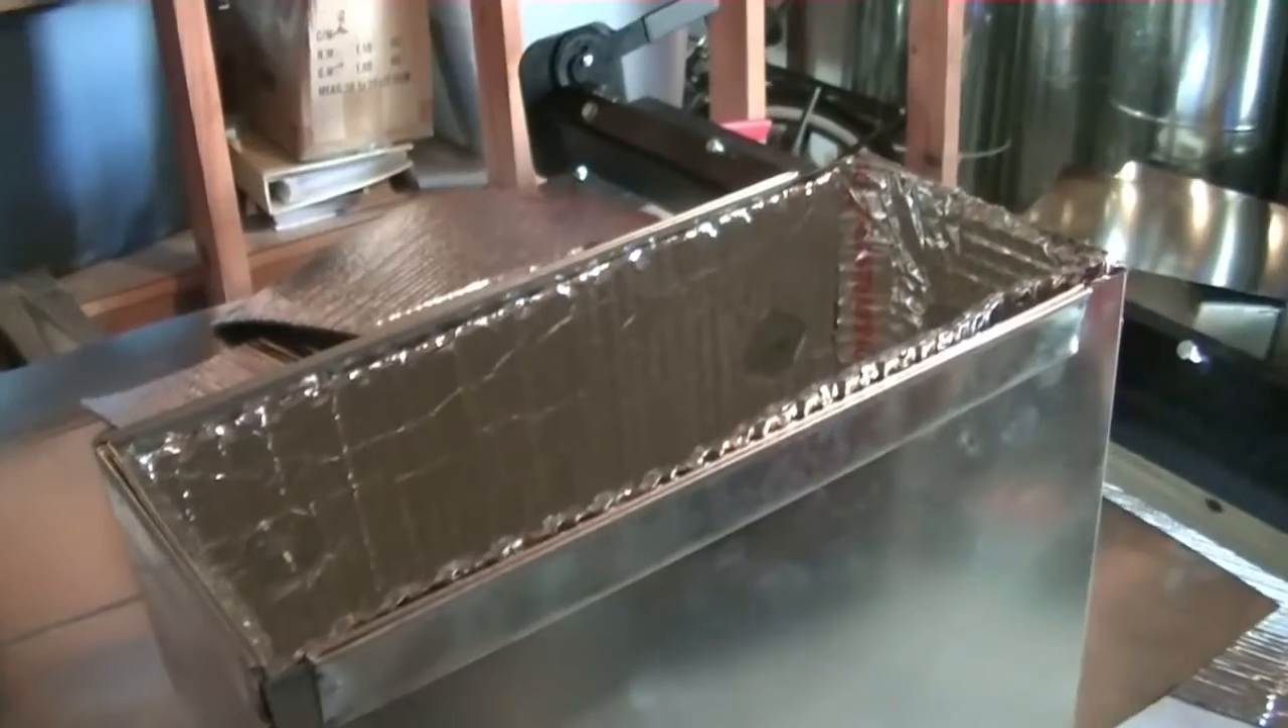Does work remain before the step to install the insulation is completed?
No.